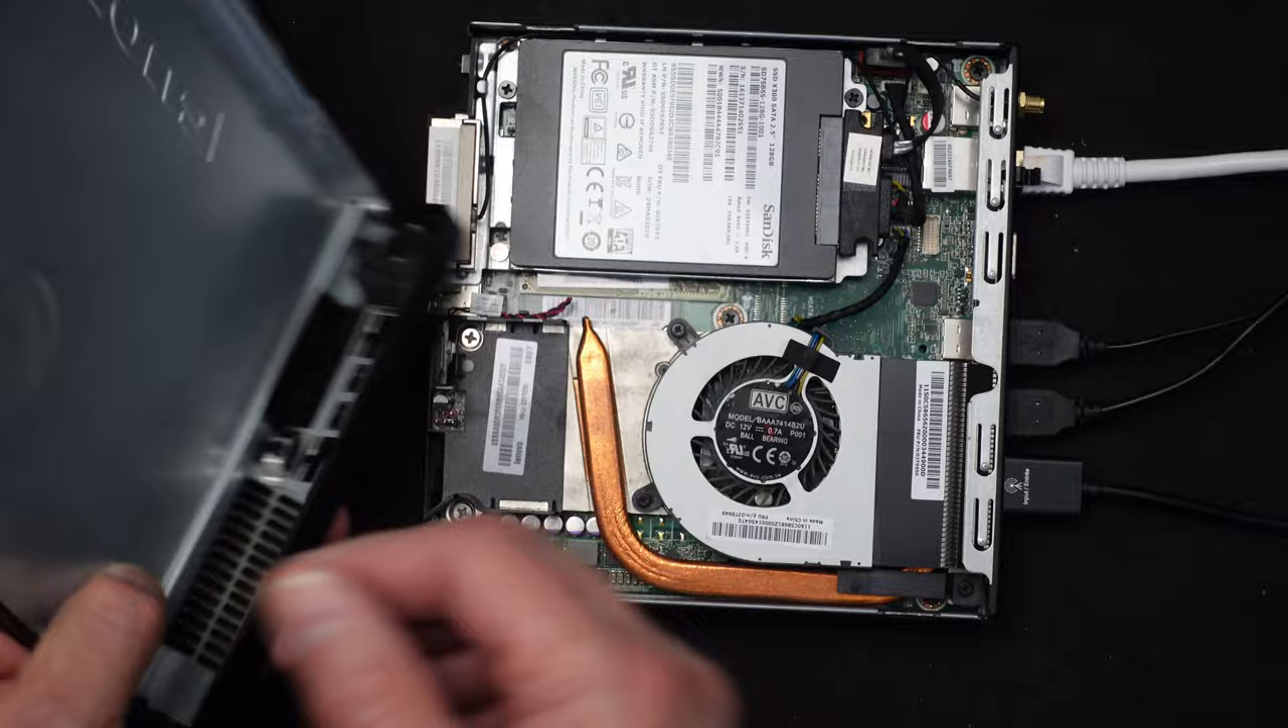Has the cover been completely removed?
Yes.